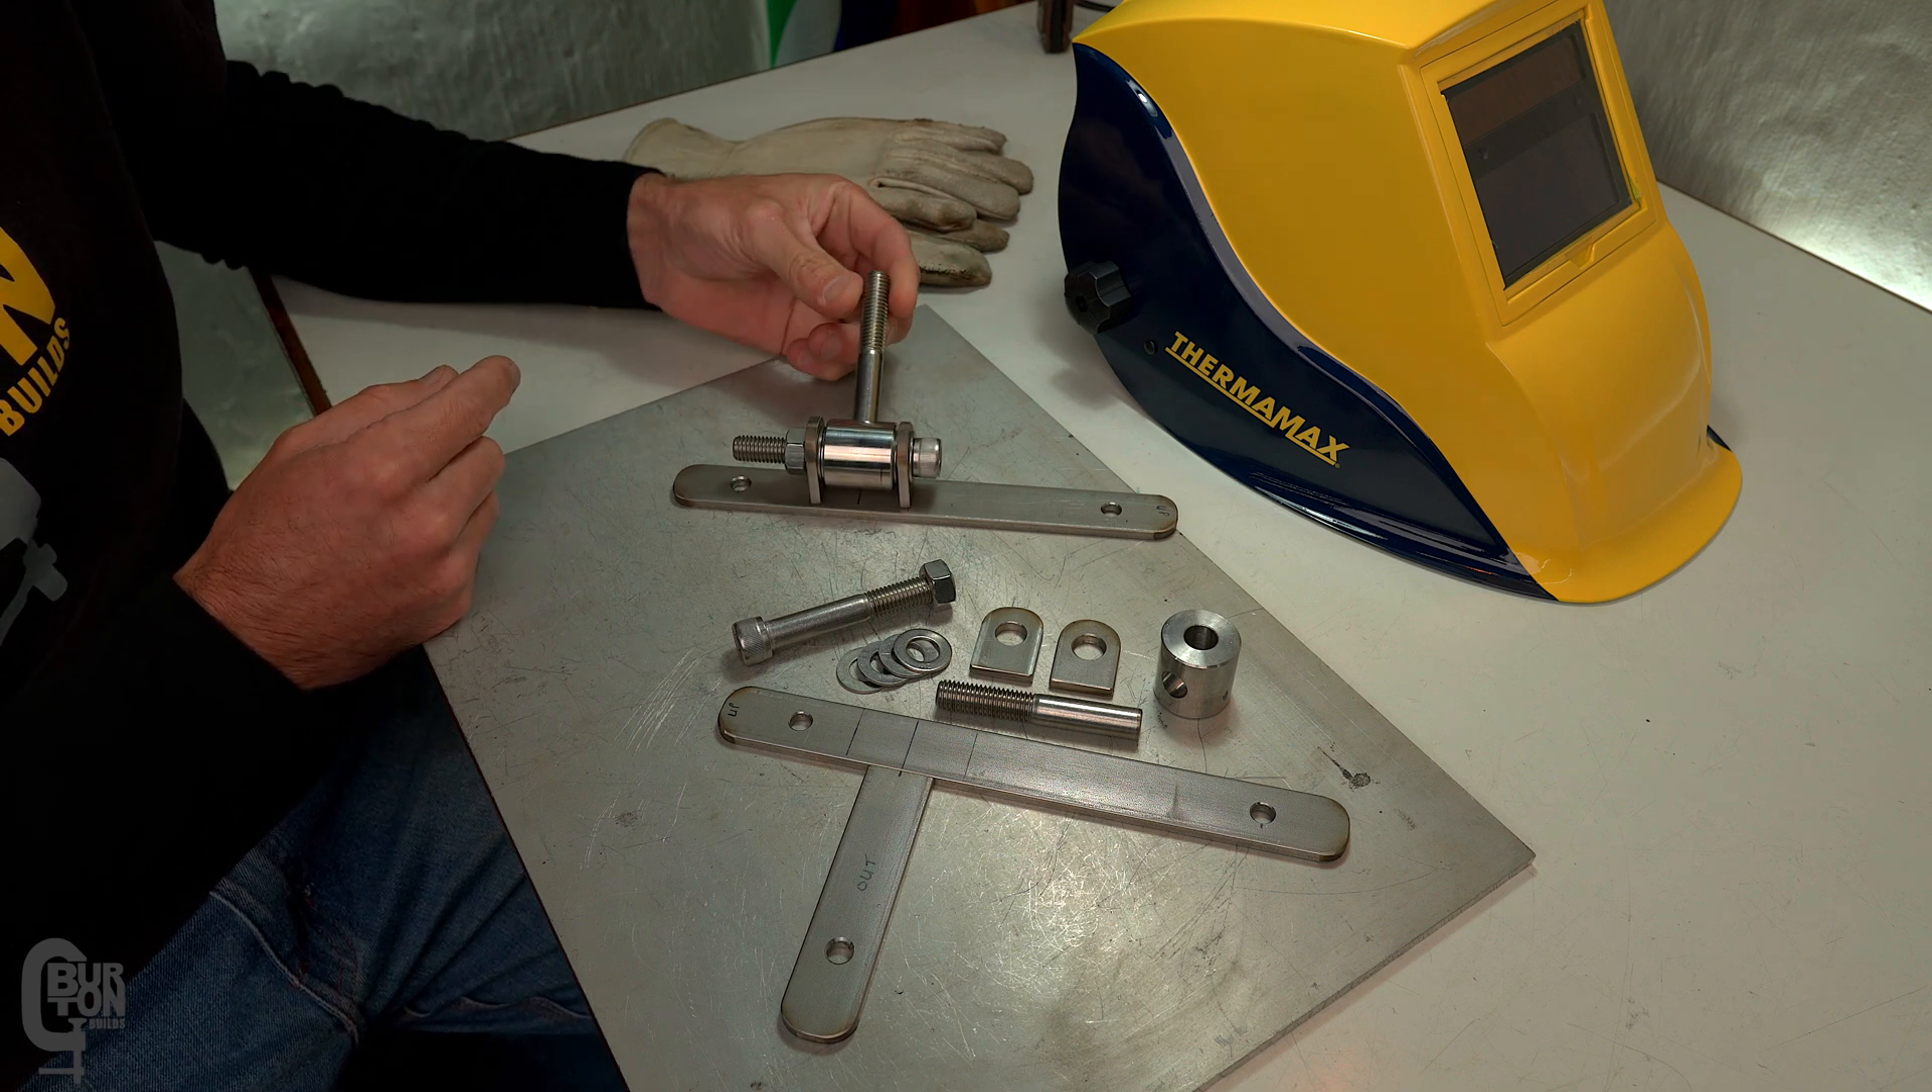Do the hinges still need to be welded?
Yes.